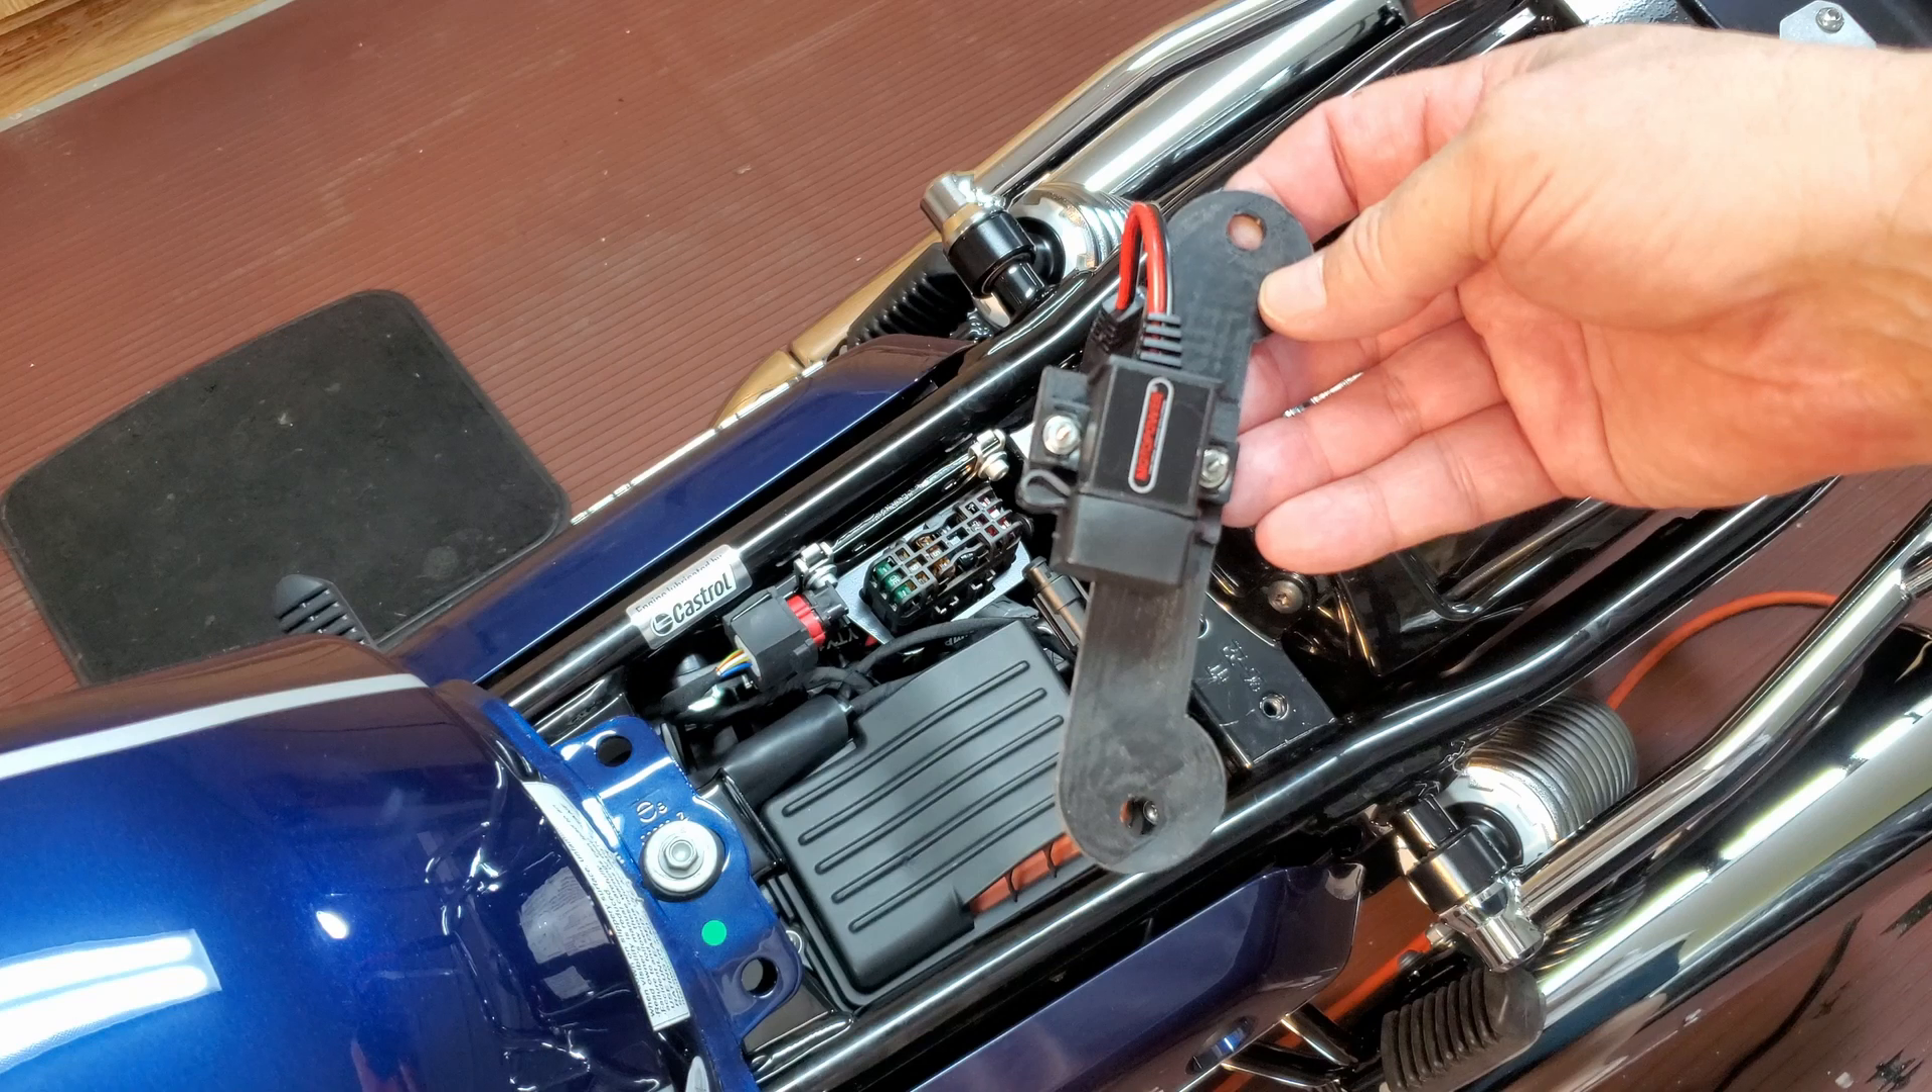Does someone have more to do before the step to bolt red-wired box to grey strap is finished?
No.